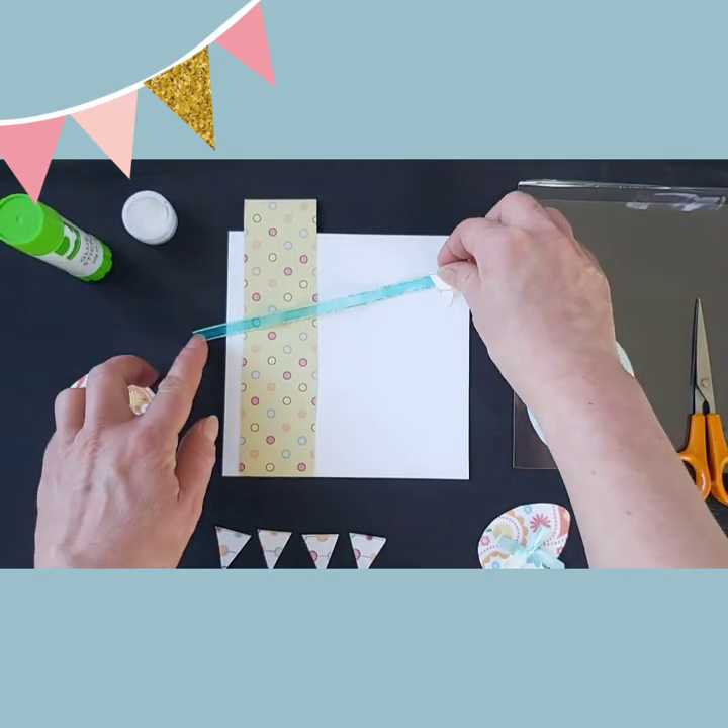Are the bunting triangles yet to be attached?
Yes.